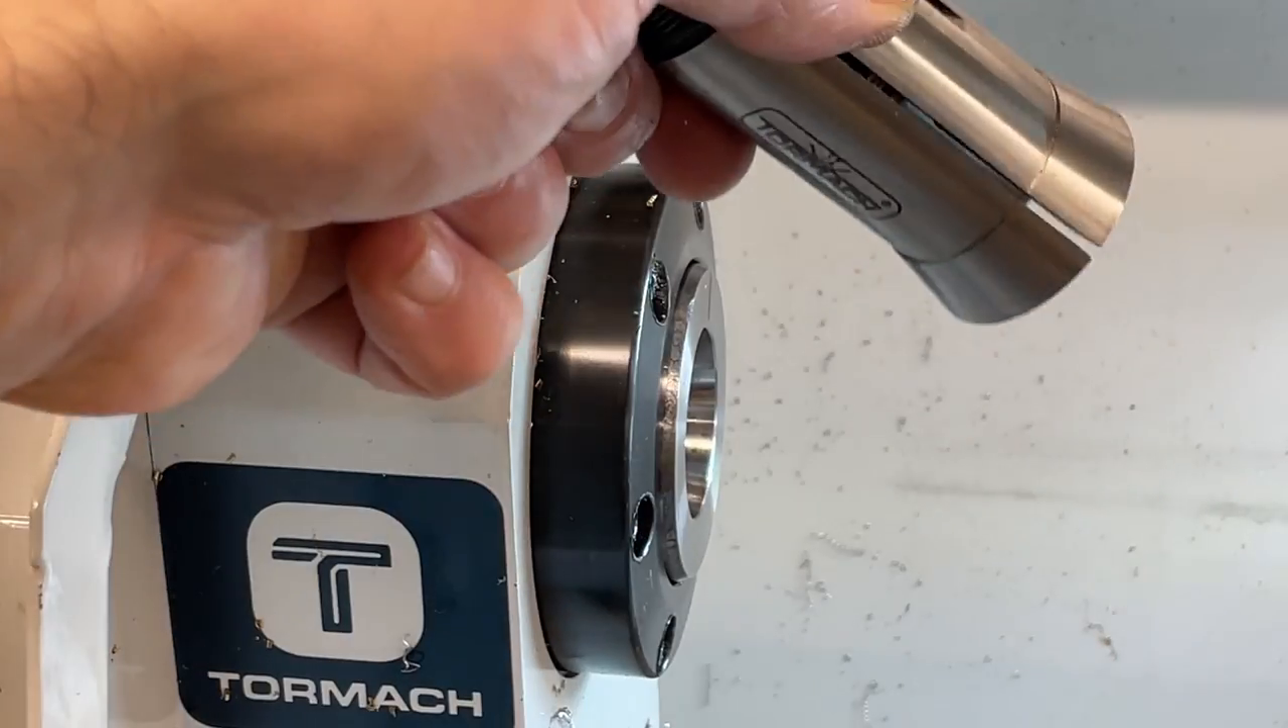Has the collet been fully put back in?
No.